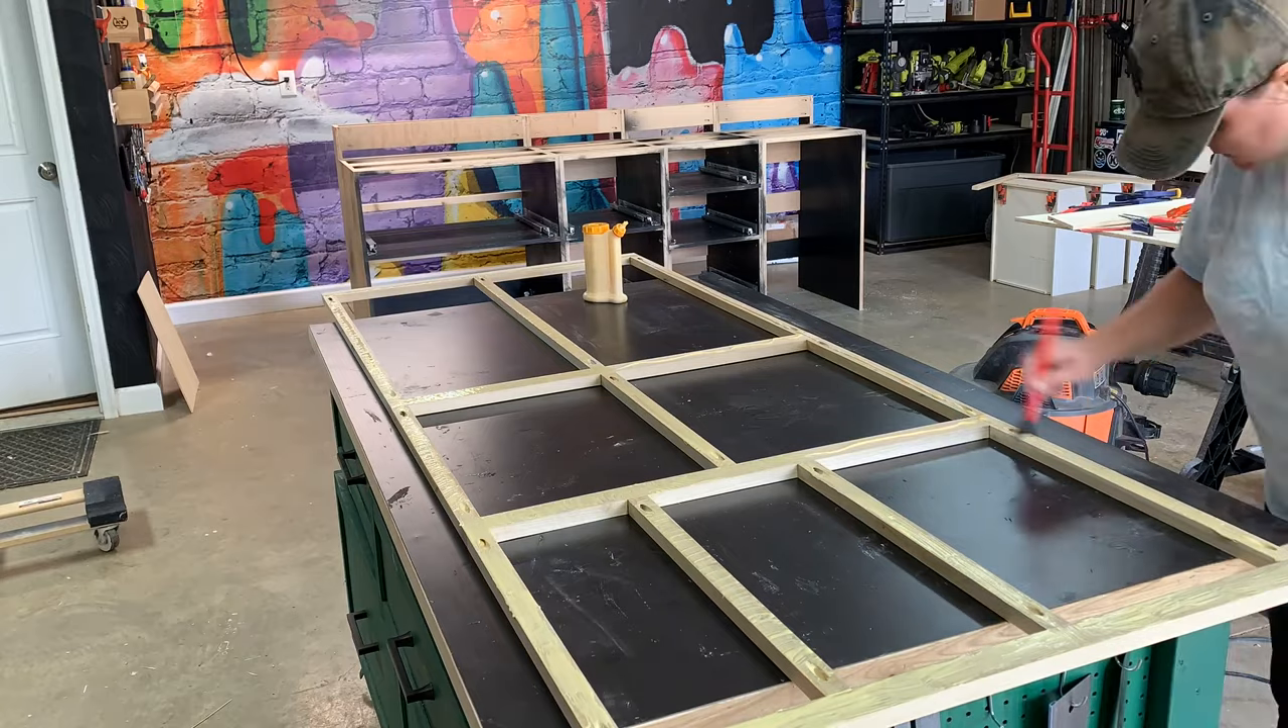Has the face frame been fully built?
Yes.